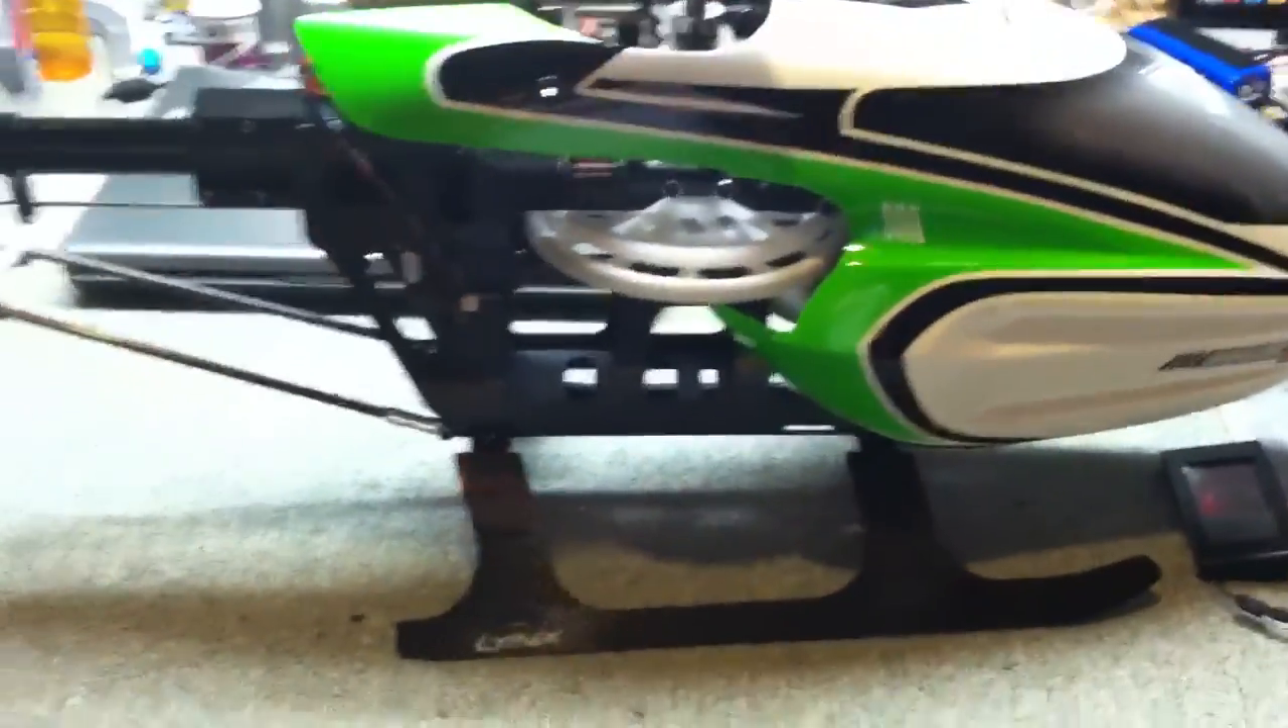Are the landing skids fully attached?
Yes.